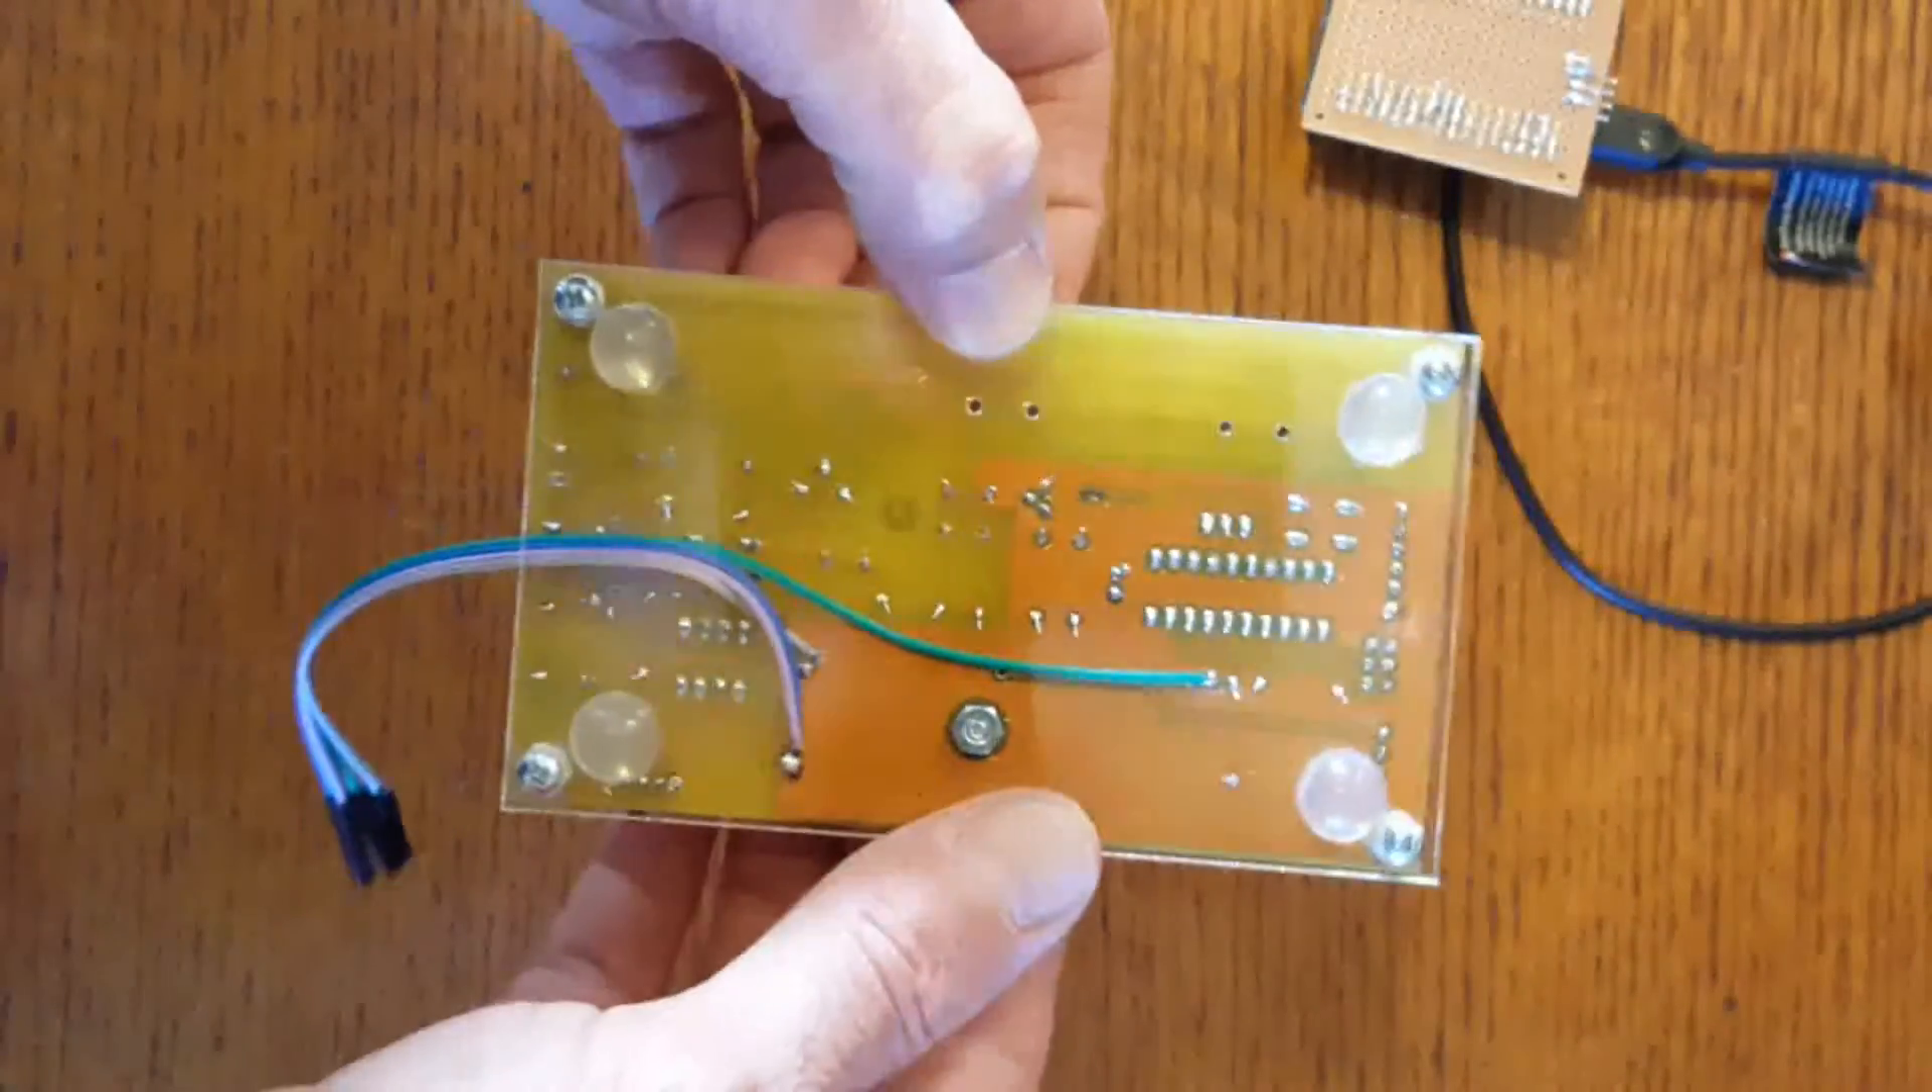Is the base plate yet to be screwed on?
No.